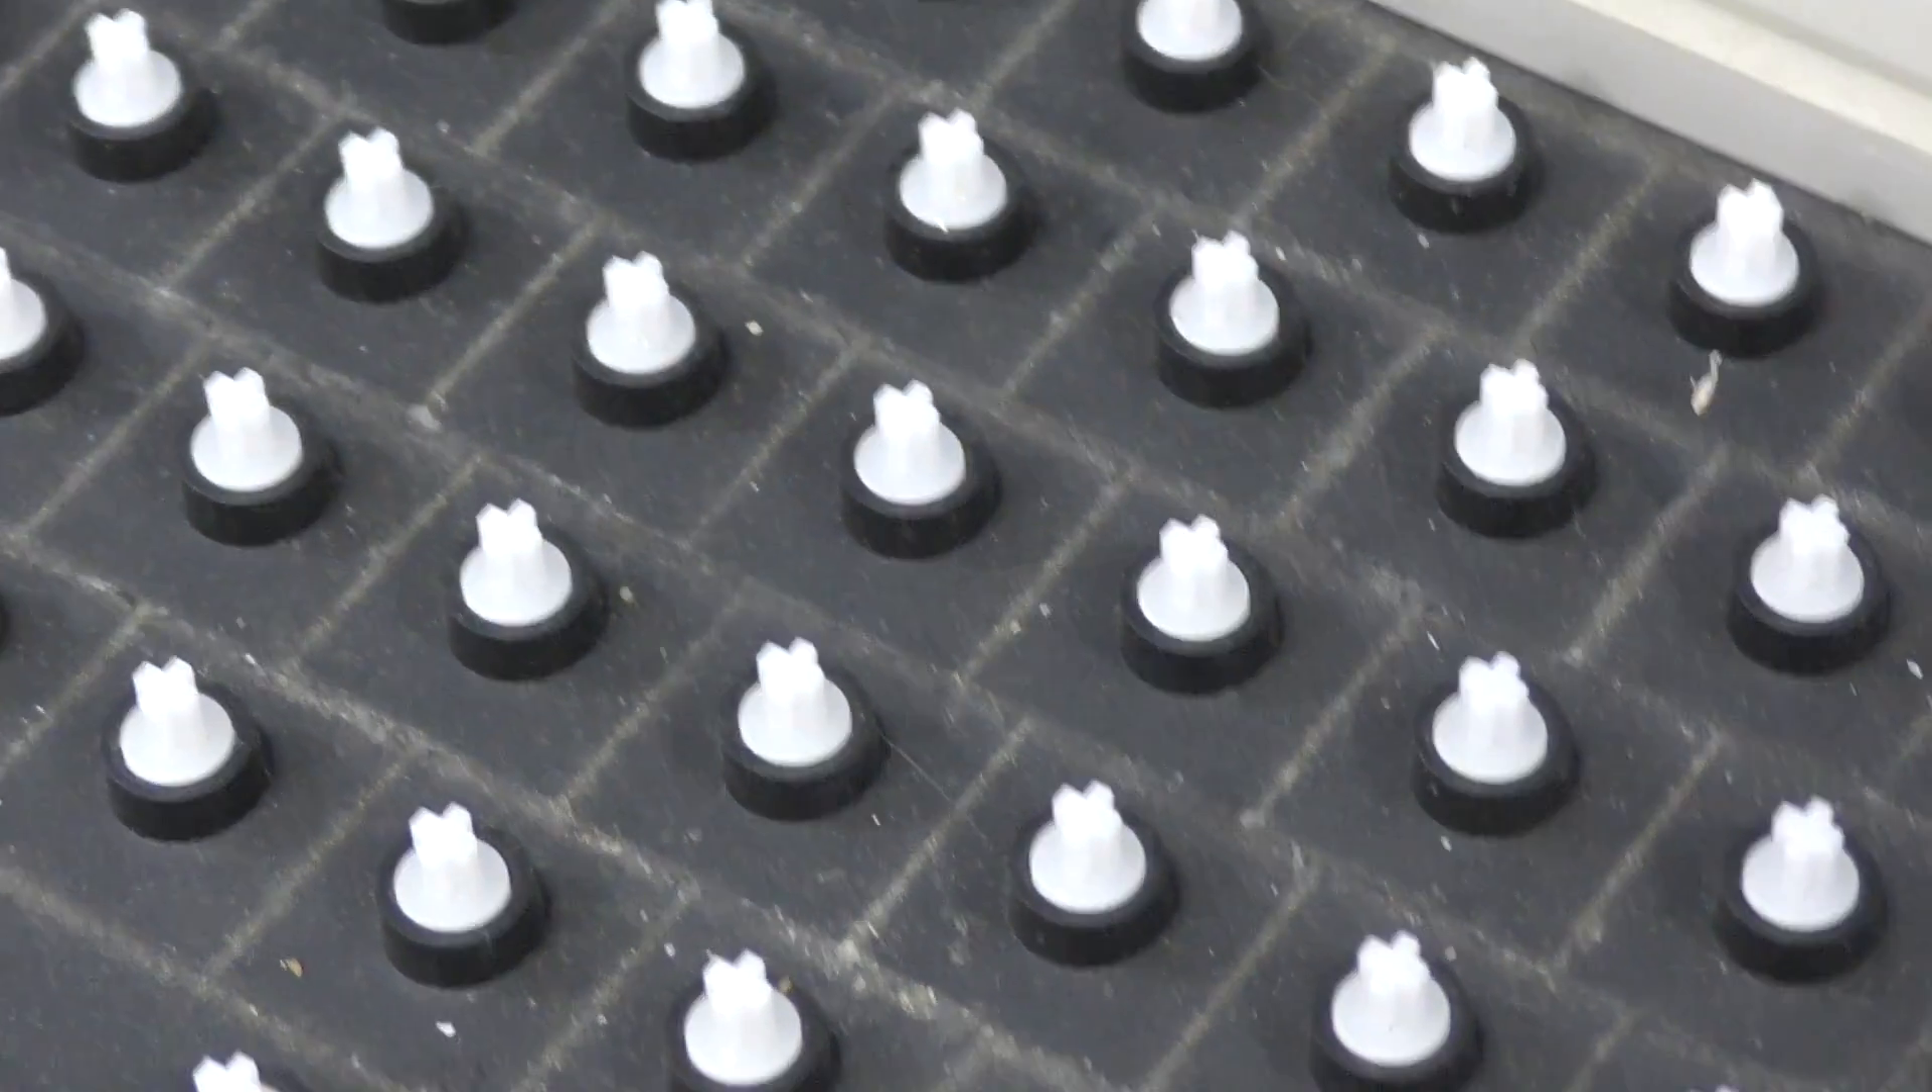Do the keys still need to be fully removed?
No.